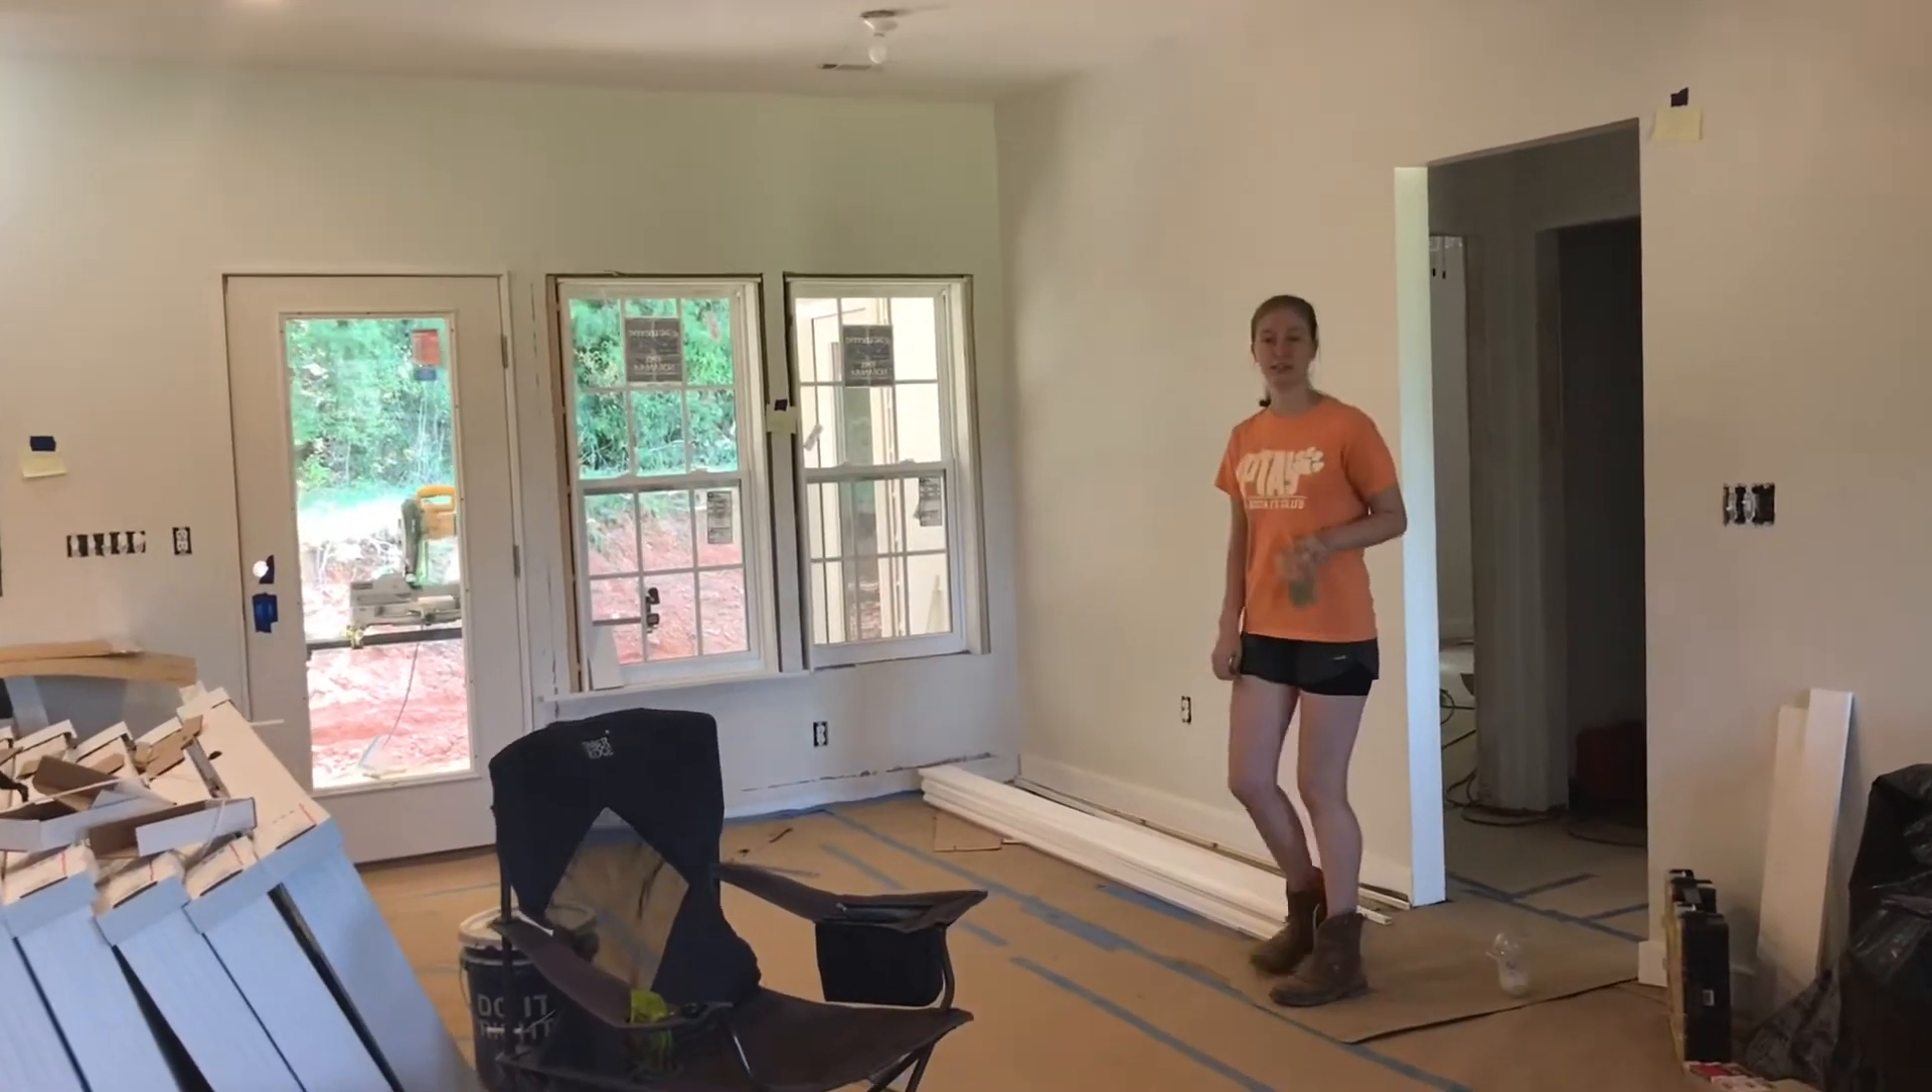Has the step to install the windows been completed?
Yes.